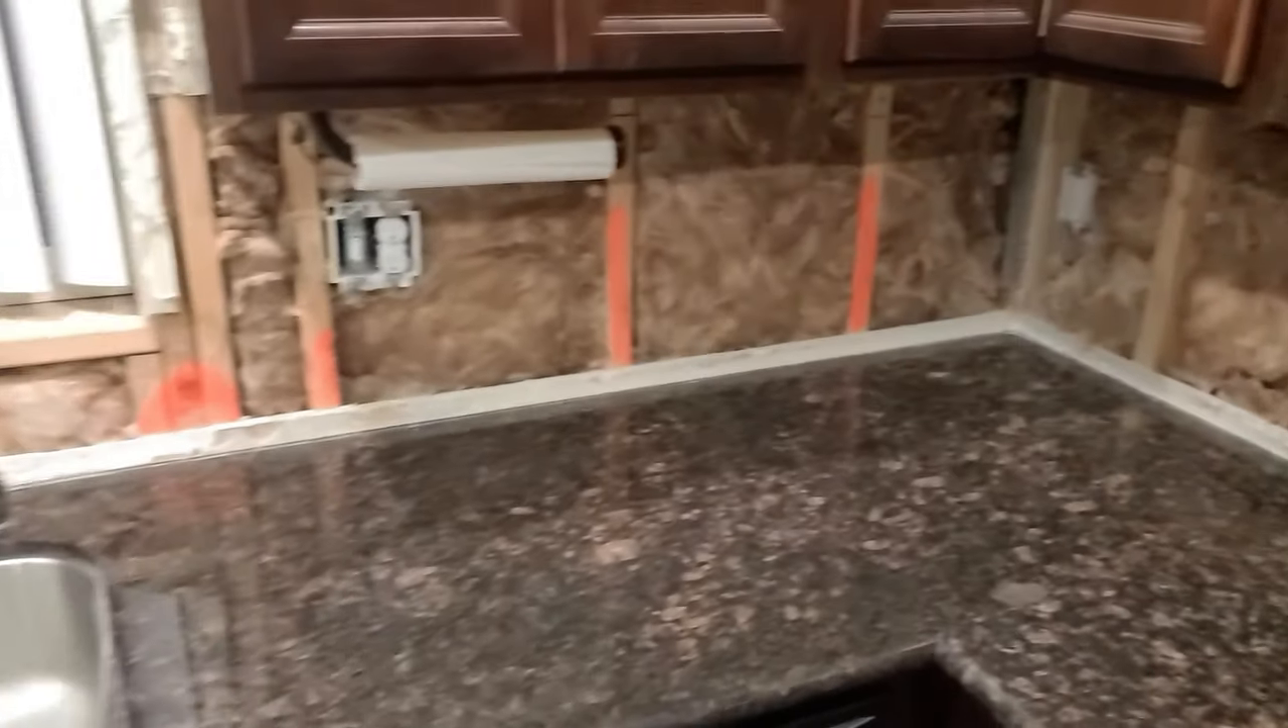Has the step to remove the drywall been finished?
Yes.